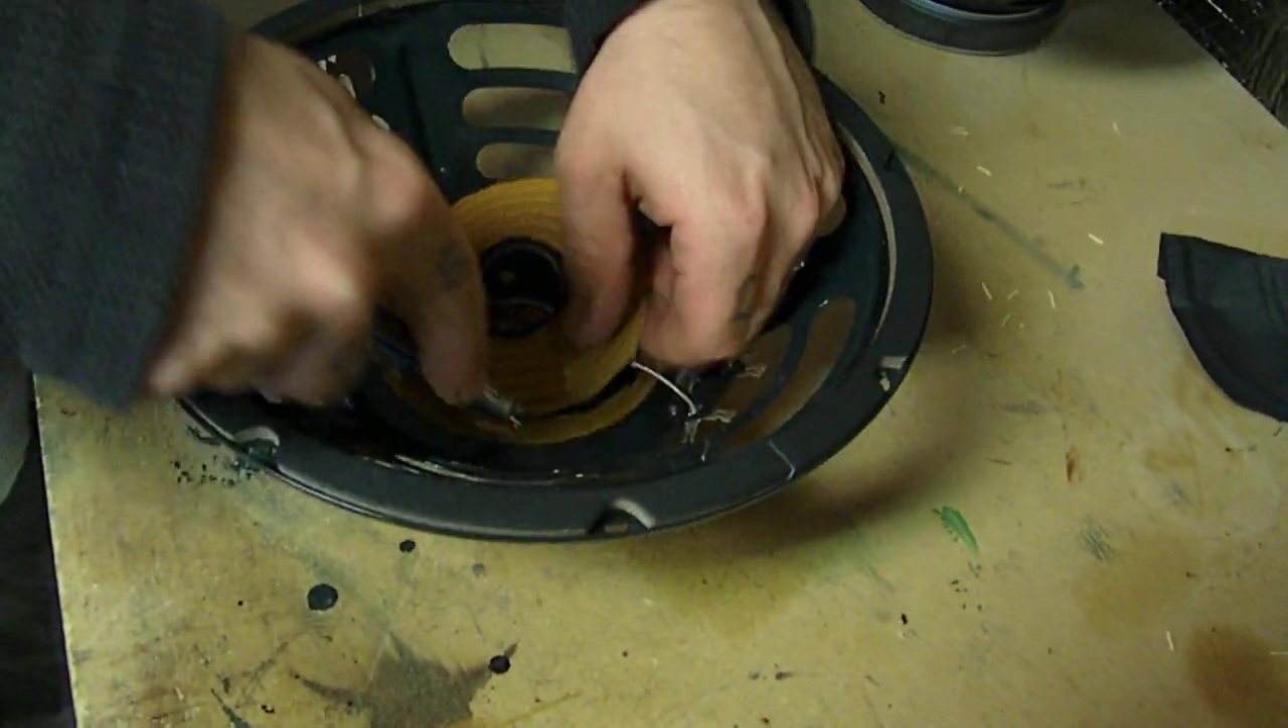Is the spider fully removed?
No.